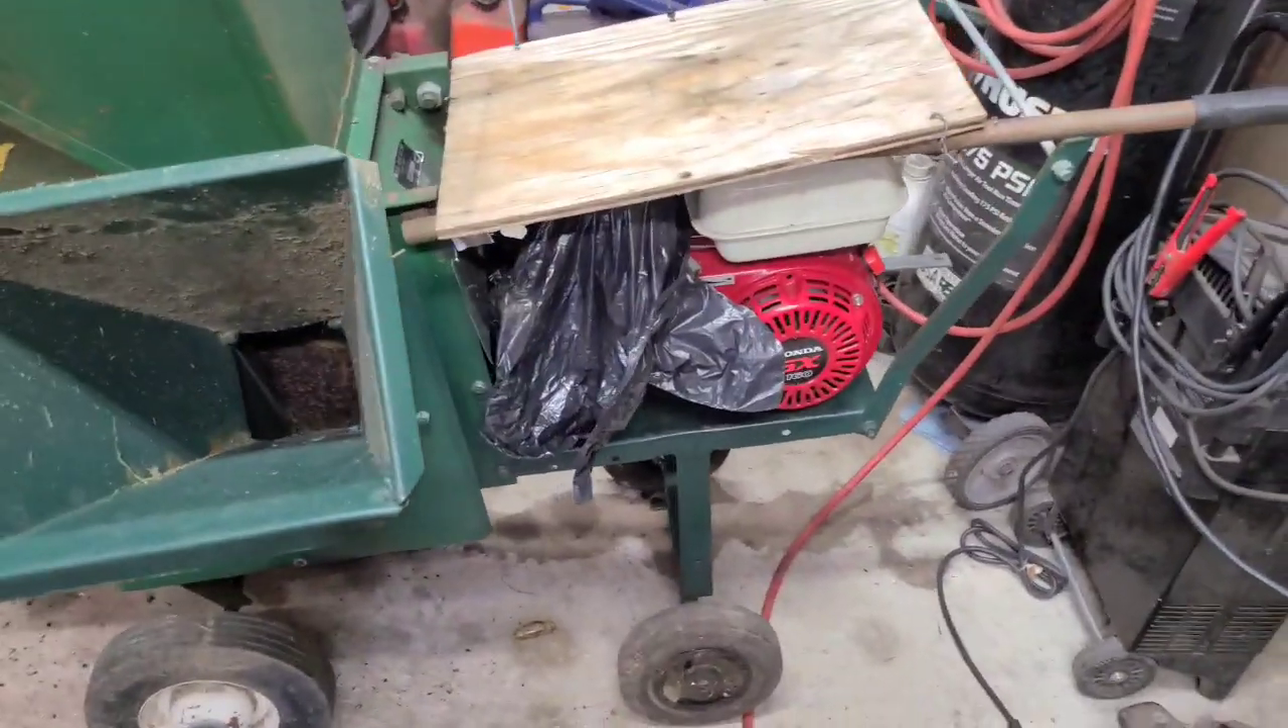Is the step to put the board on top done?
Yes.